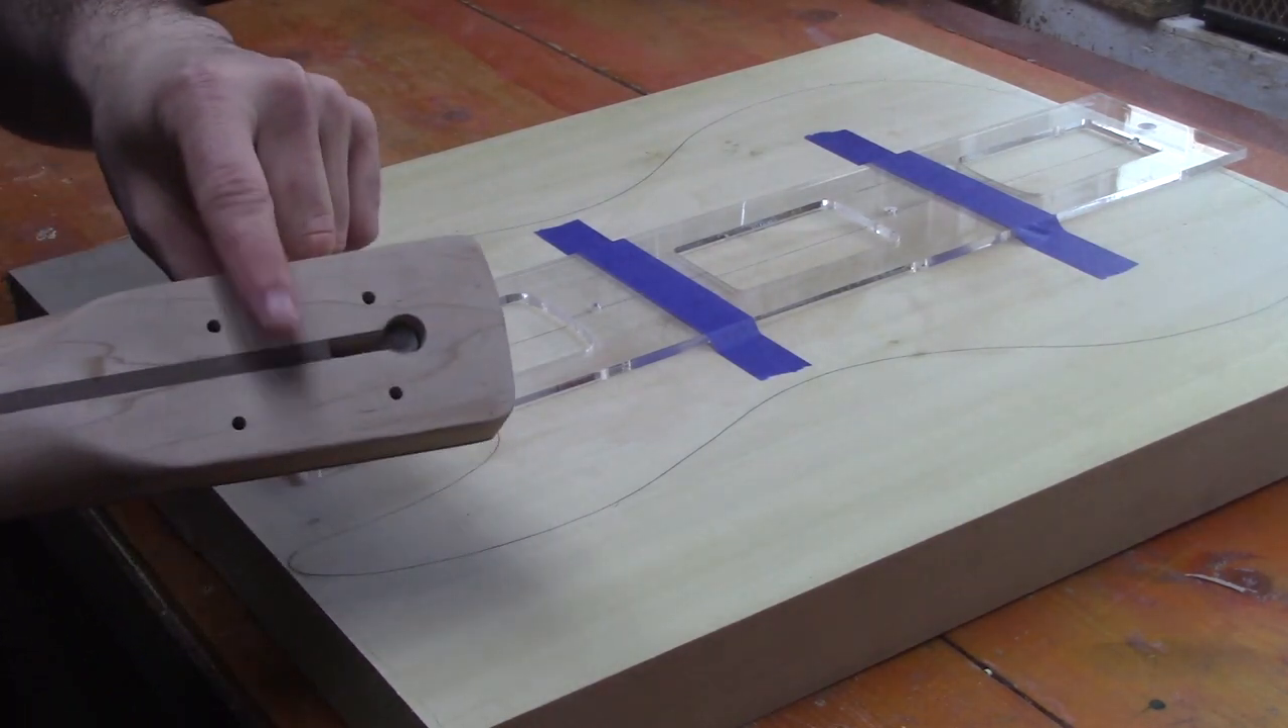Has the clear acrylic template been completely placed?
Yes.